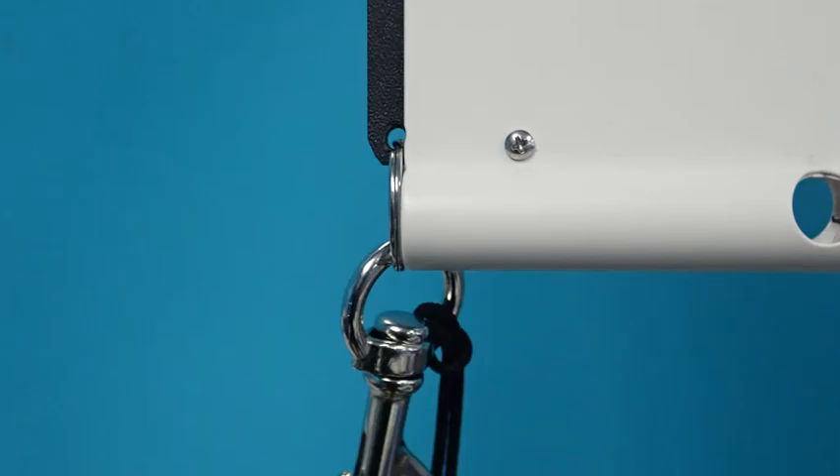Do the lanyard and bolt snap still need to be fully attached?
No.